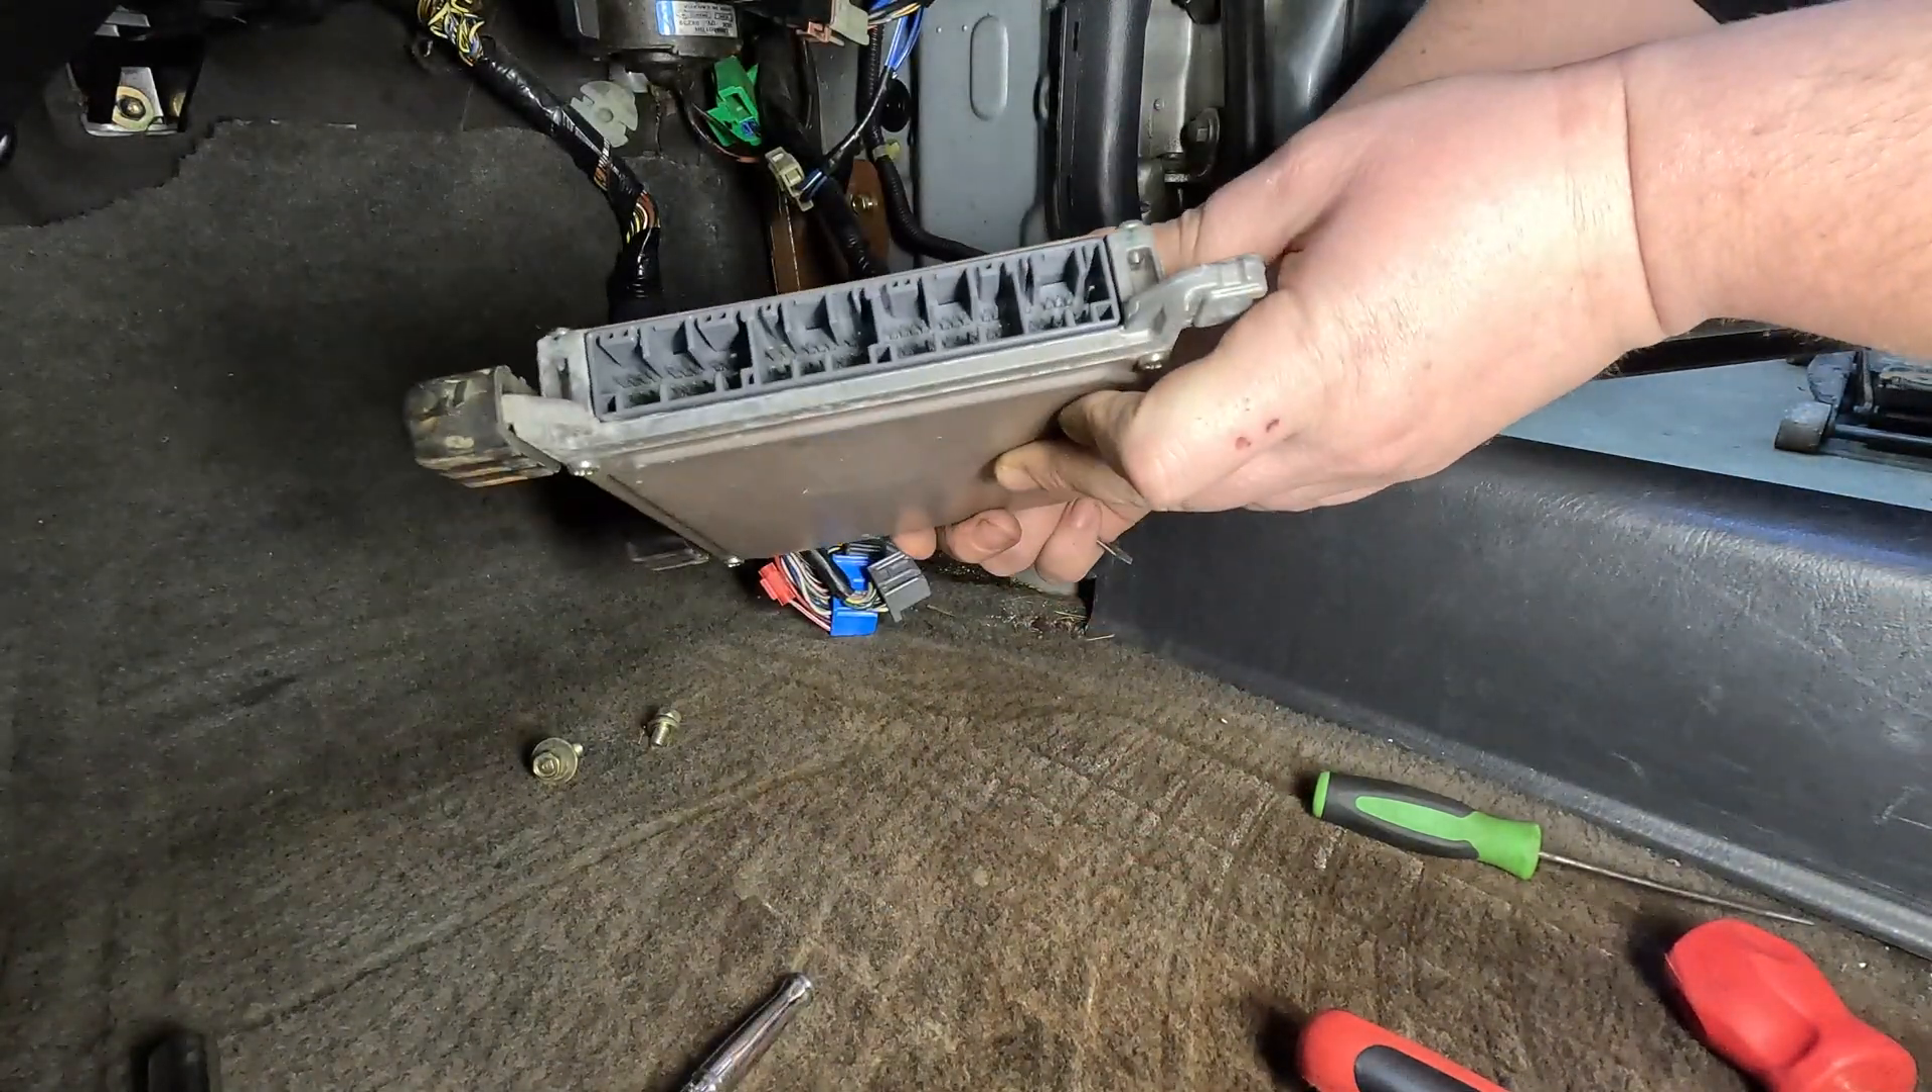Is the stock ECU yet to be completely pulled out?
No.